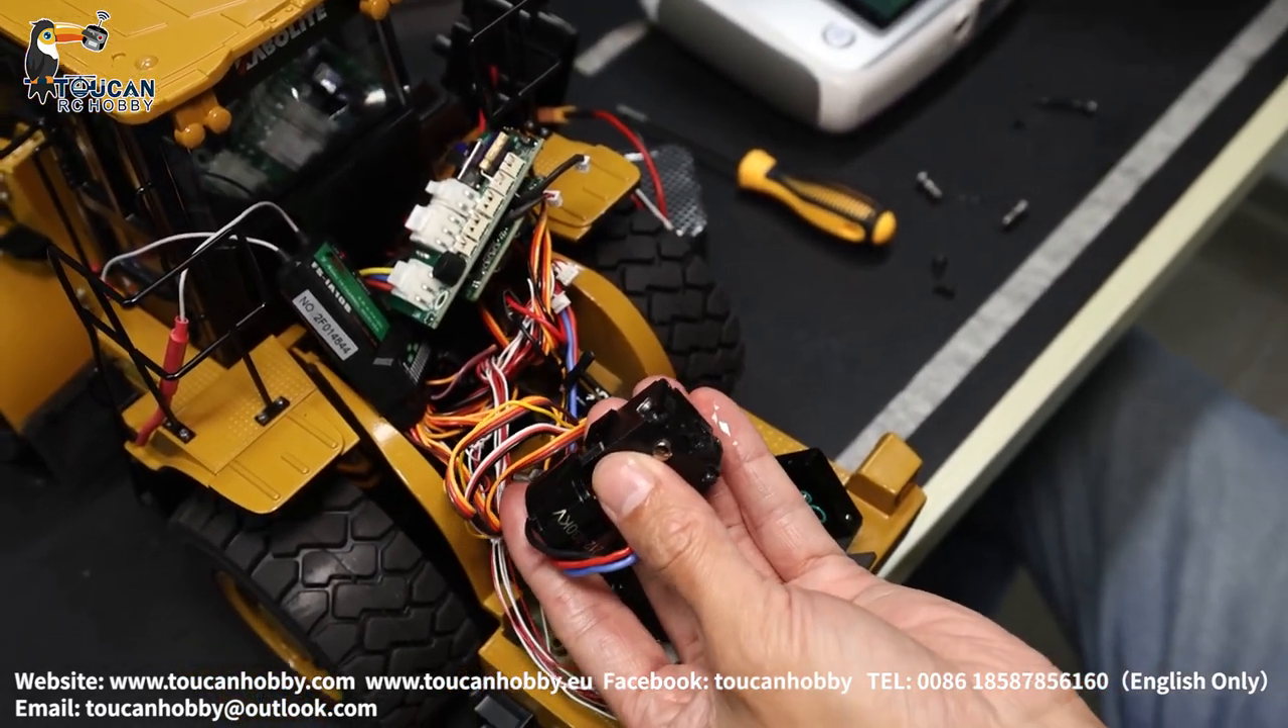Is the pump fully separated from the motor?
No.